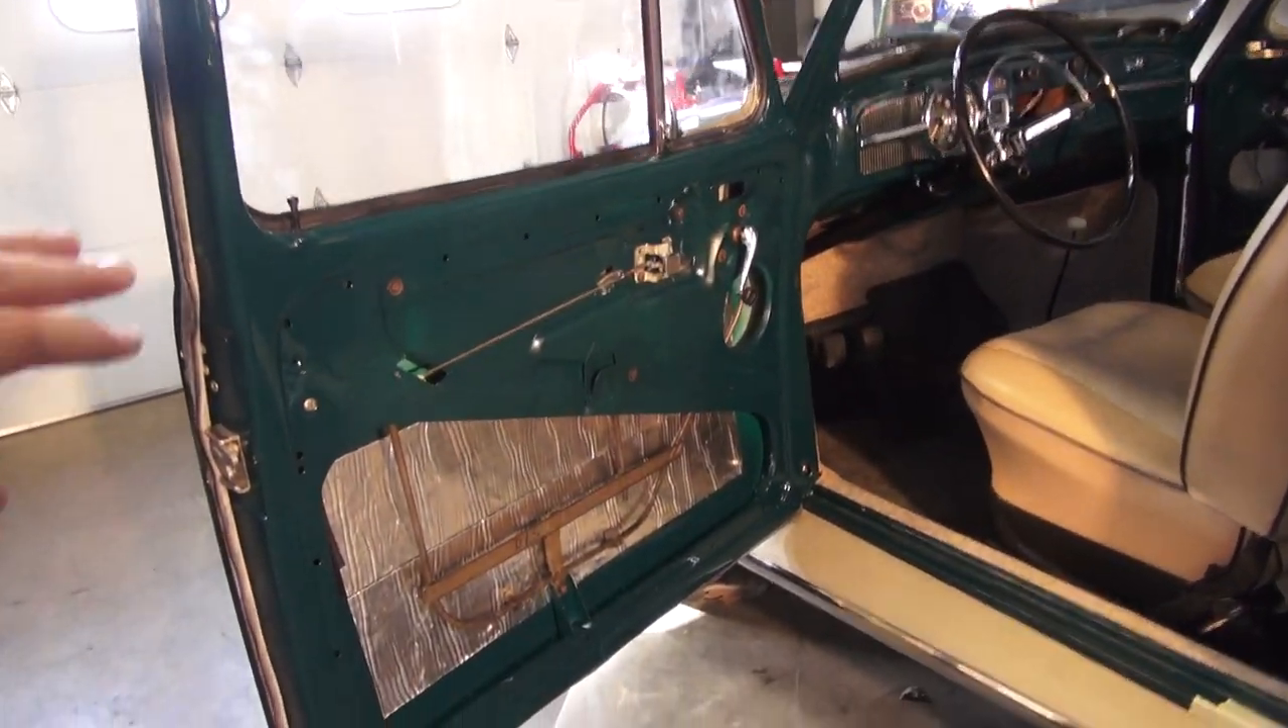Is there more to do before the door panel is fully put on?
Yes.